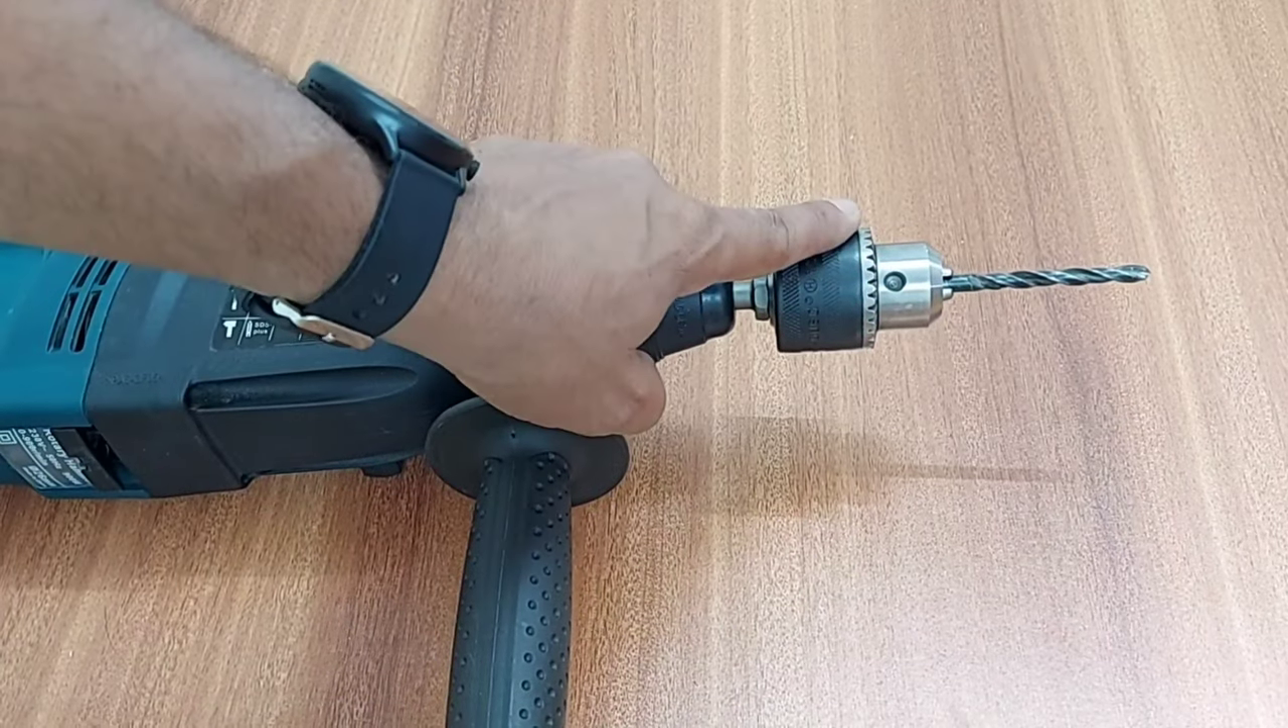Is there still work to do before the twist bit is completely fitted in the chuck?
No.